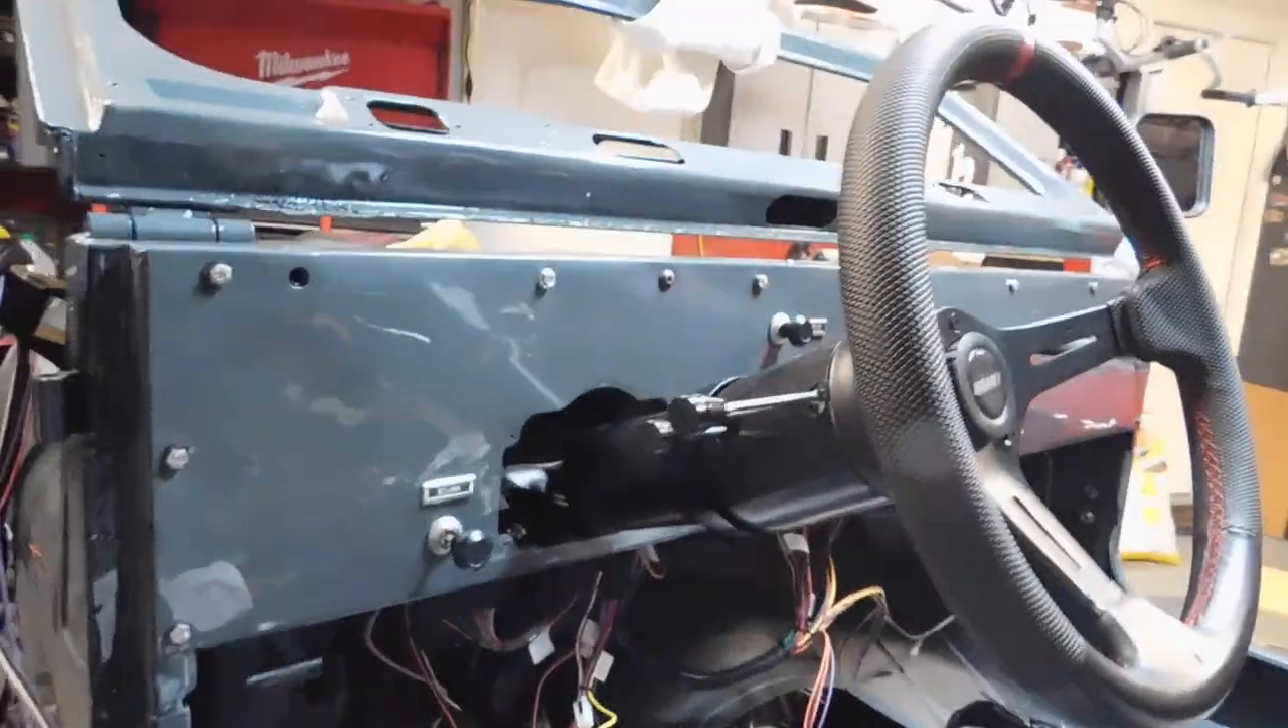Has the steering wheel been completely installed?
Yes.